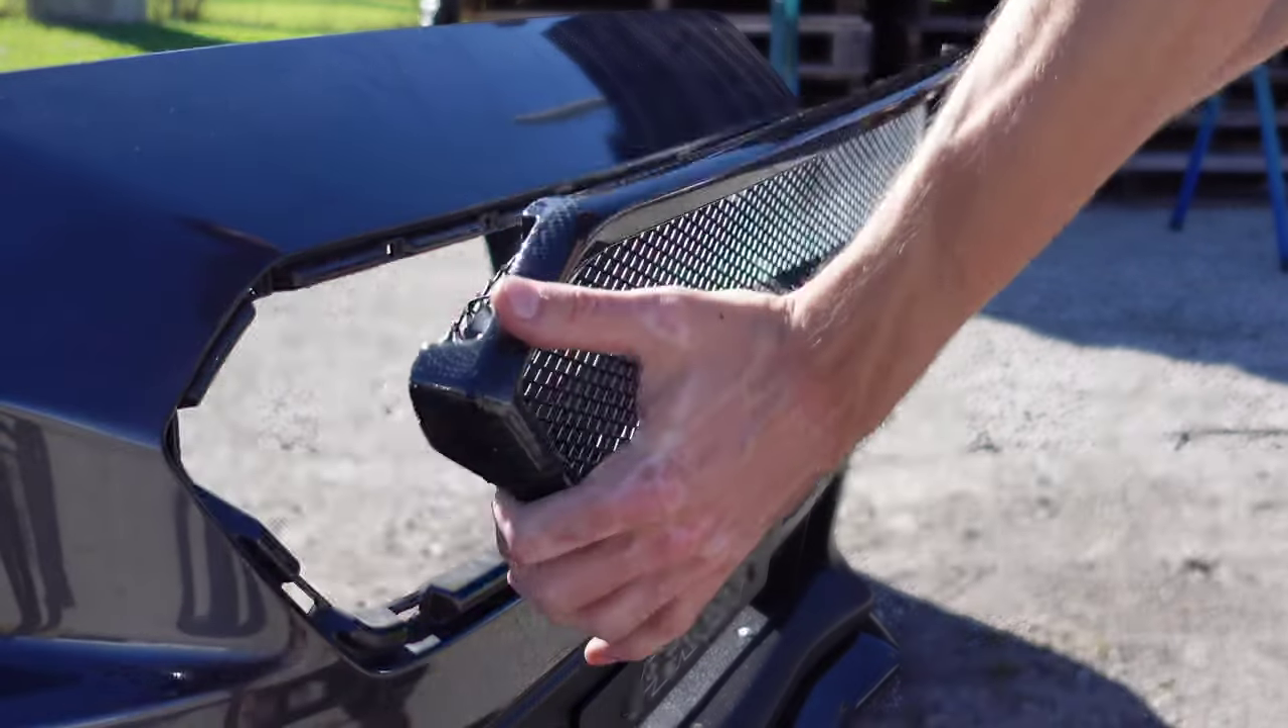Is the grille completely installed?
No.